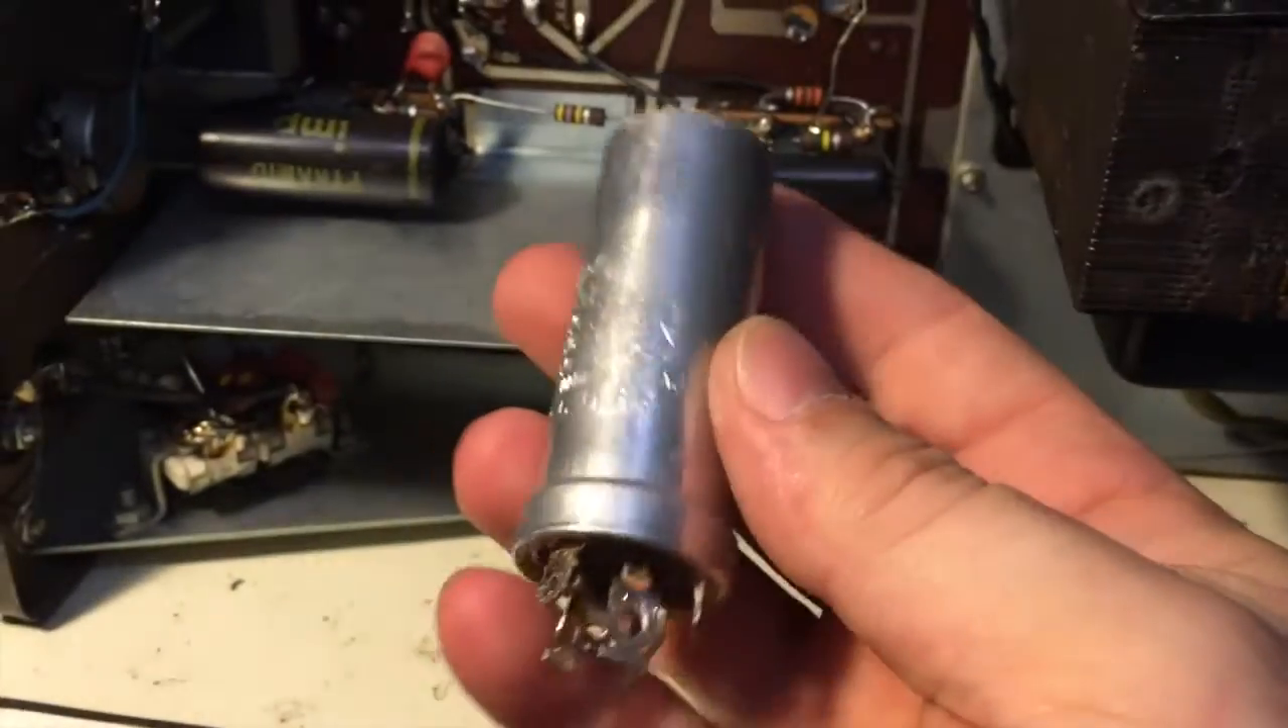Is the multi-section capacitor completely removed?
Yes.